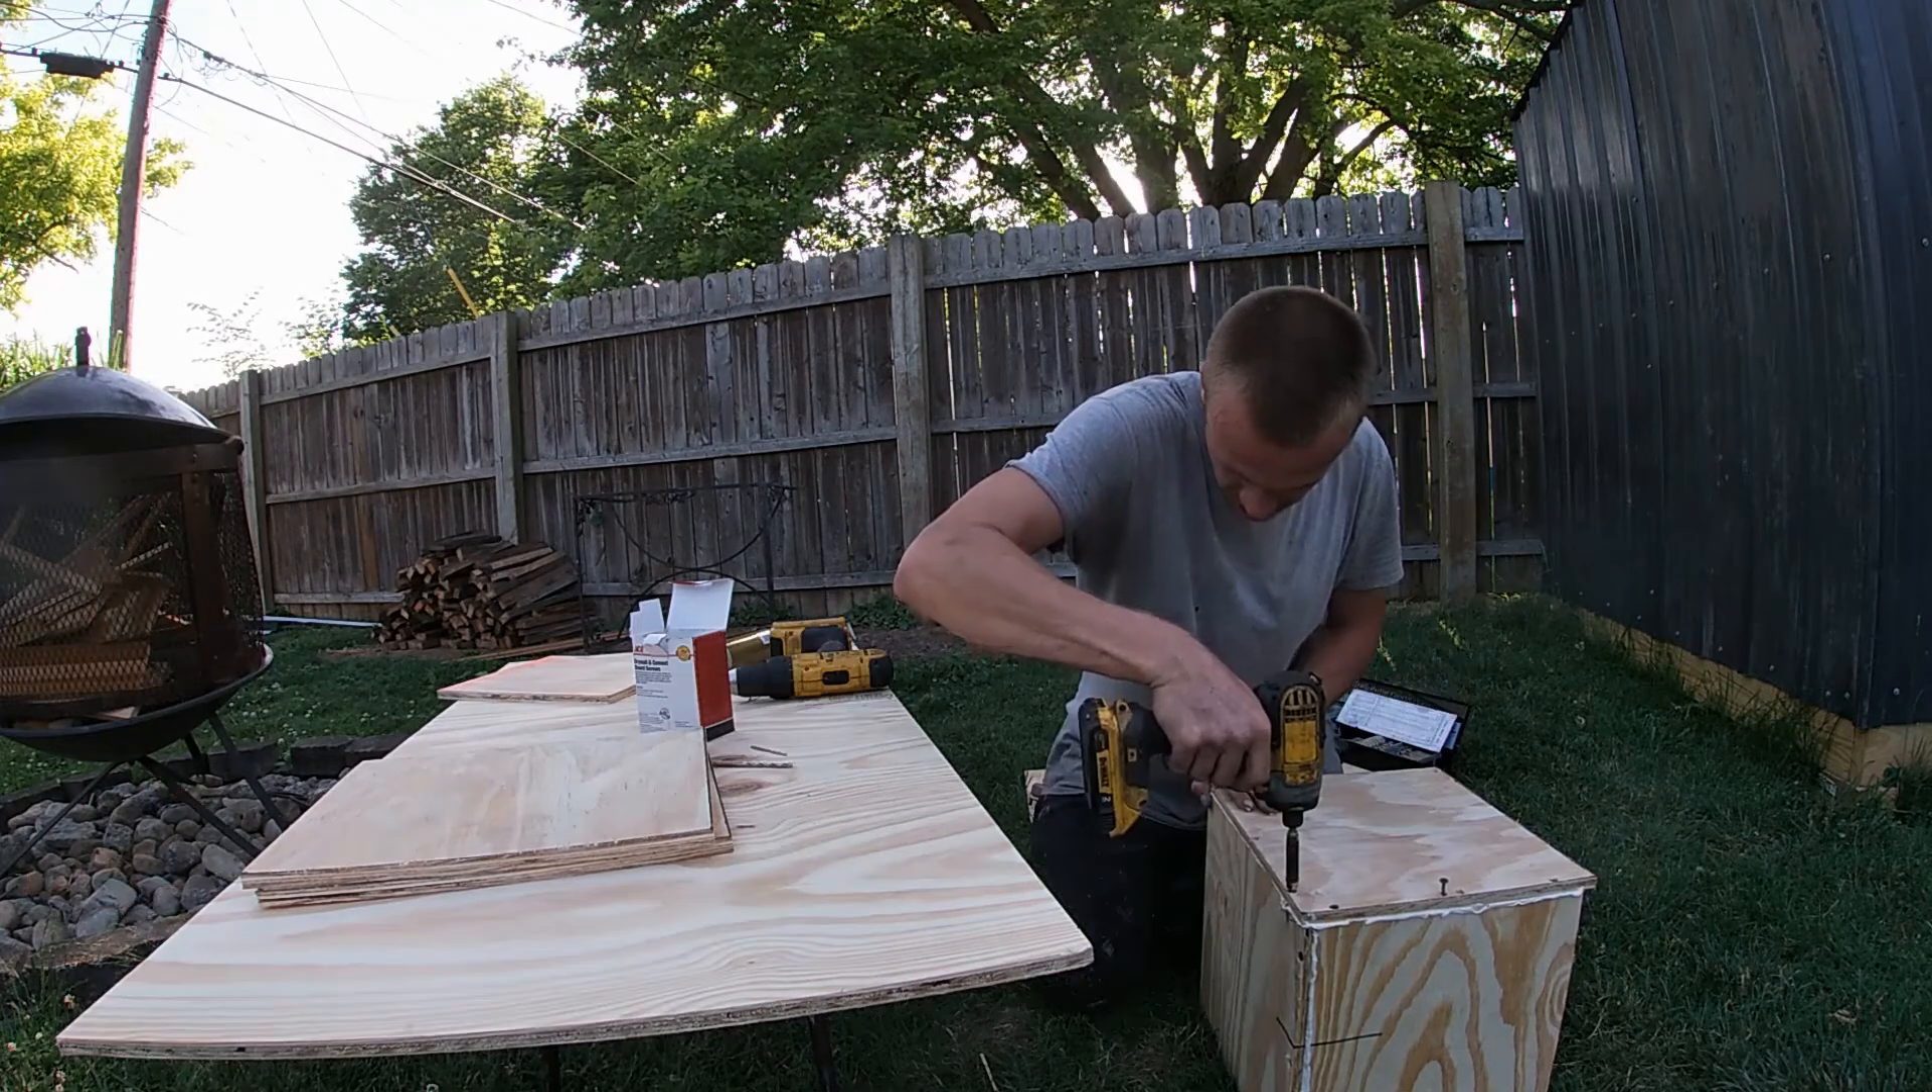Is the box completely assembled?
No.